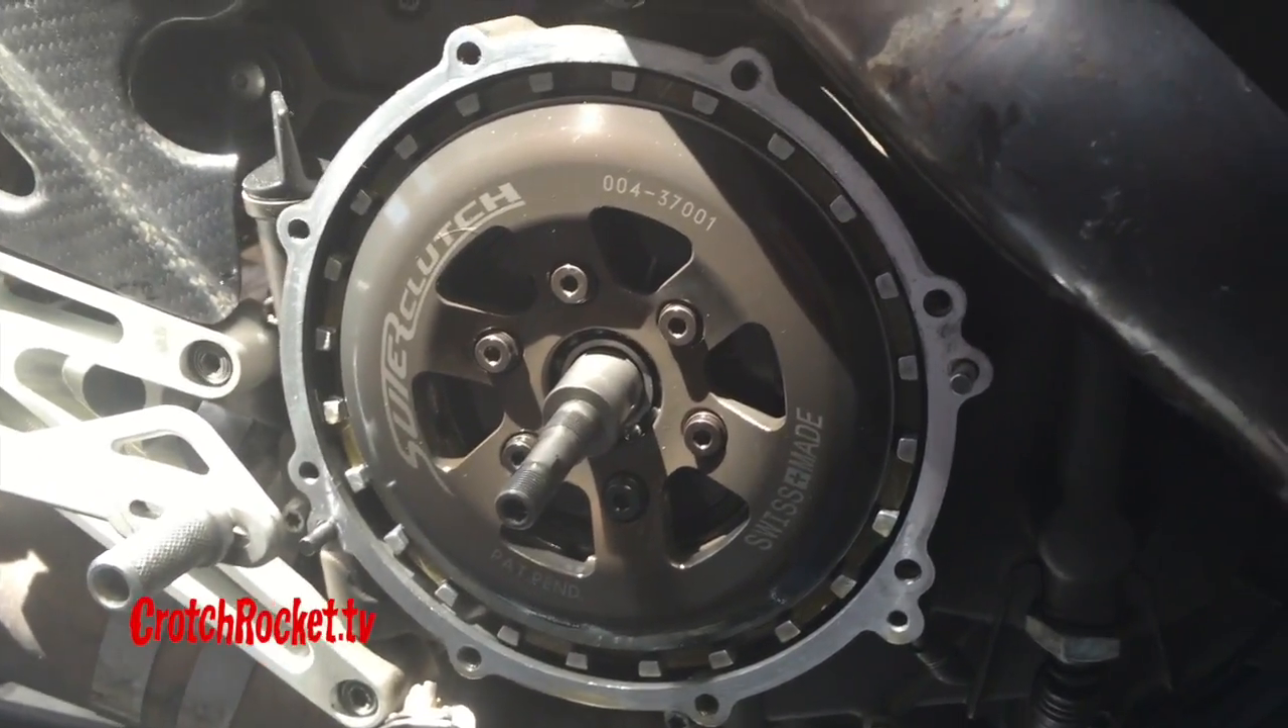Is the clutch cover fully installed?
No.